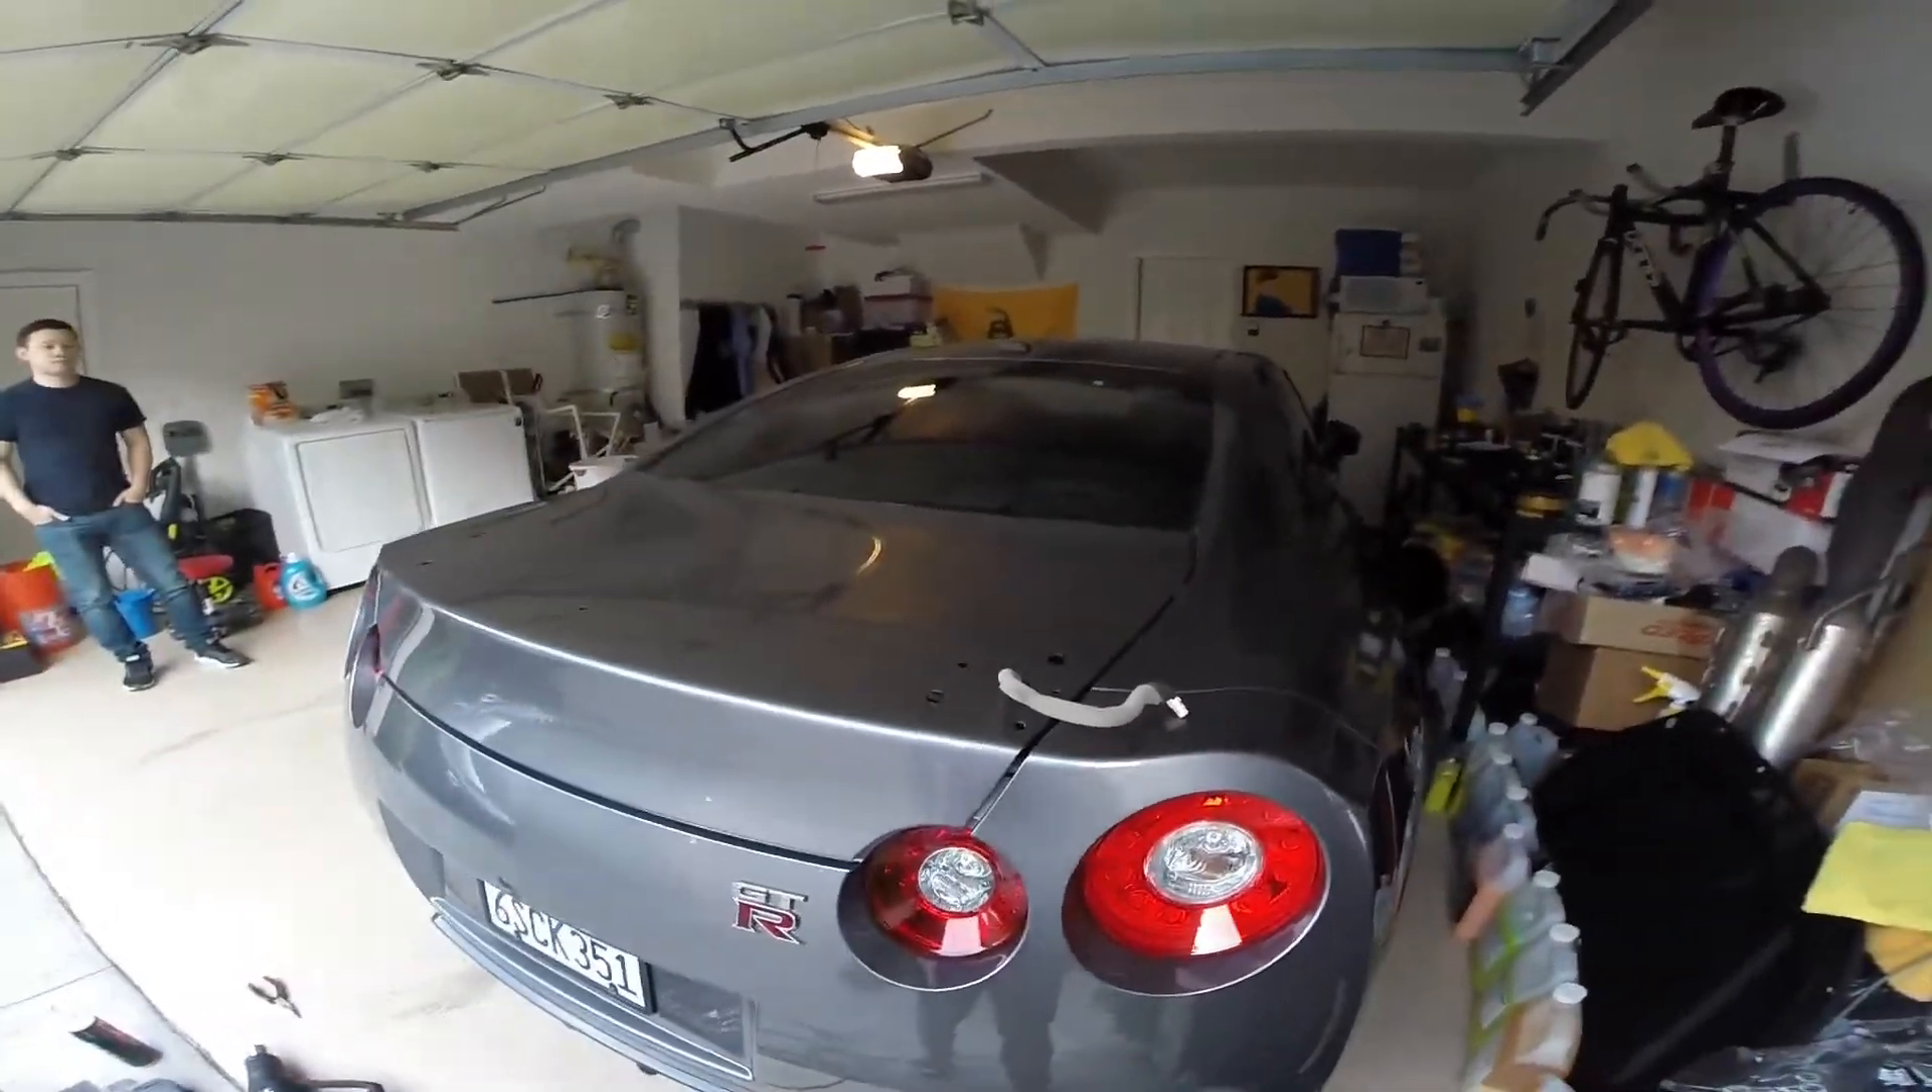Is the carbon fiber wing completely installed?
No.